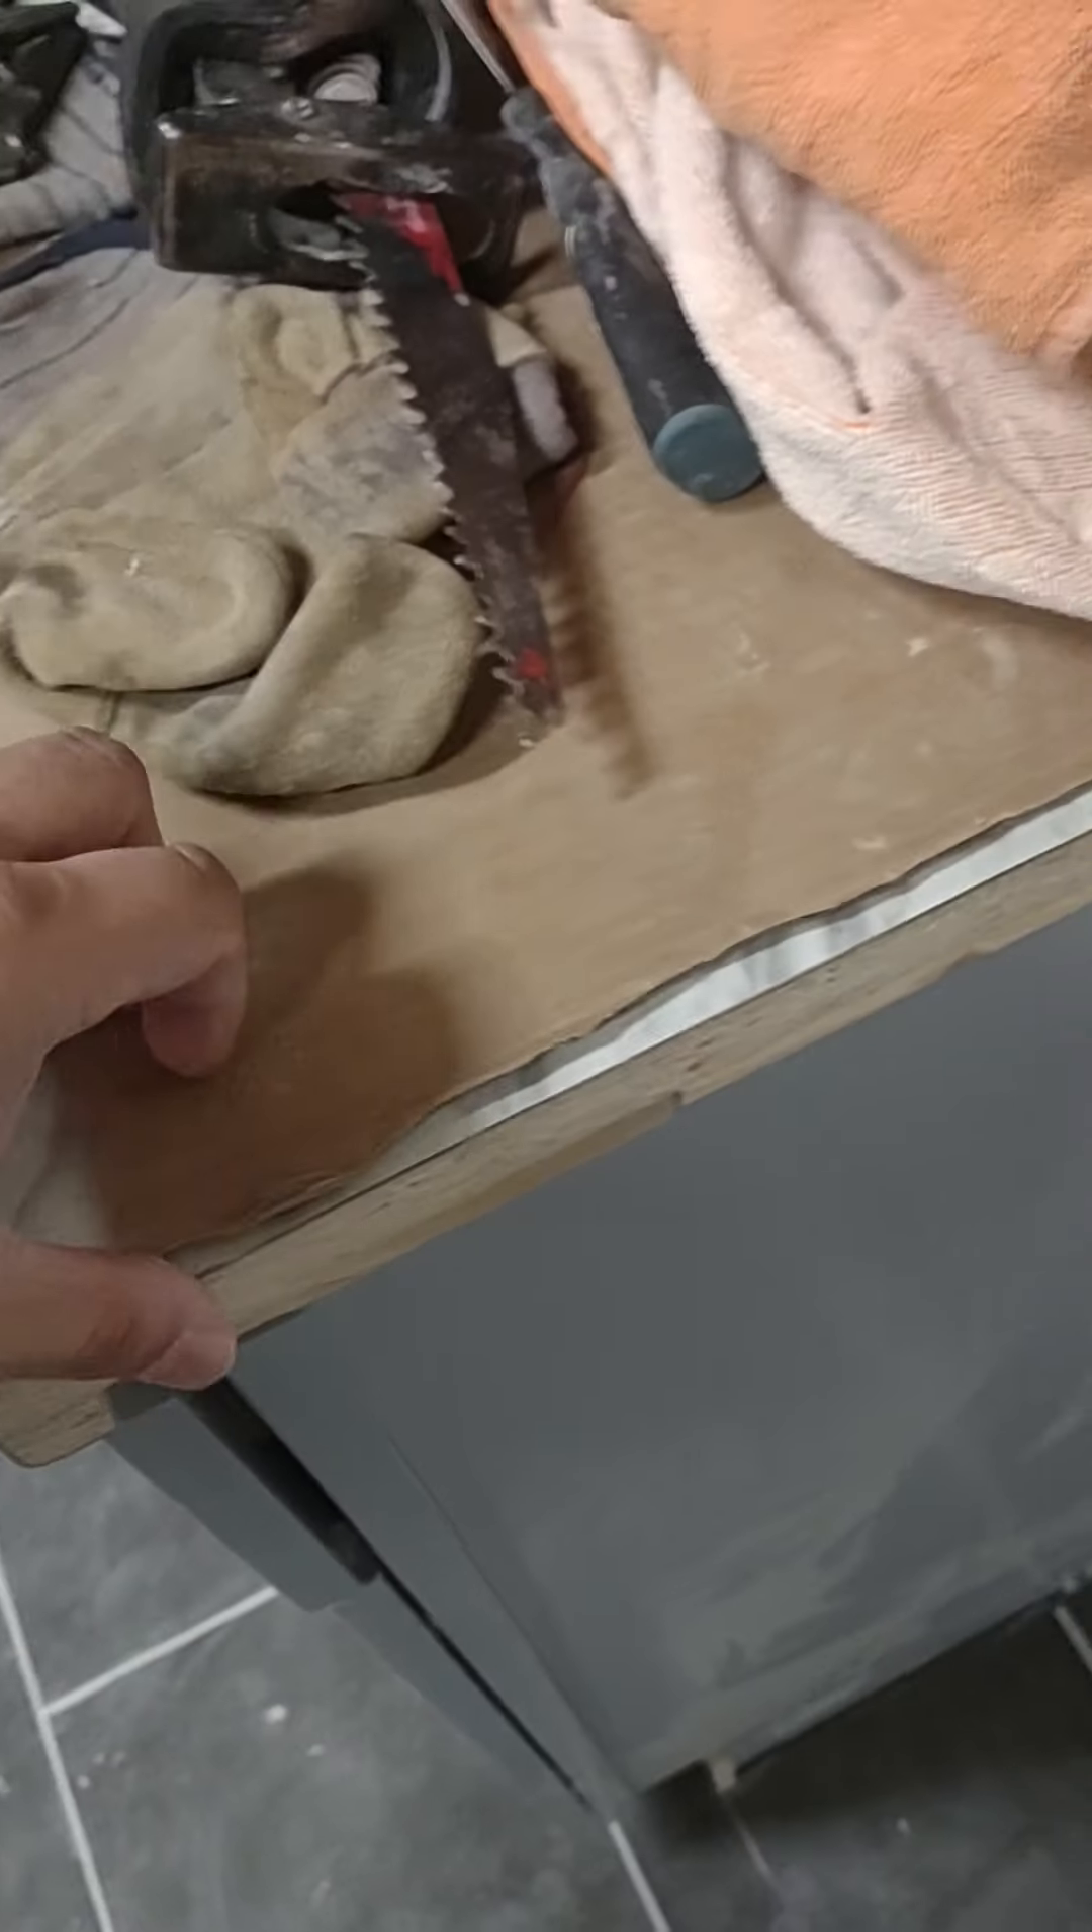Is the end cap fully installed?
No.